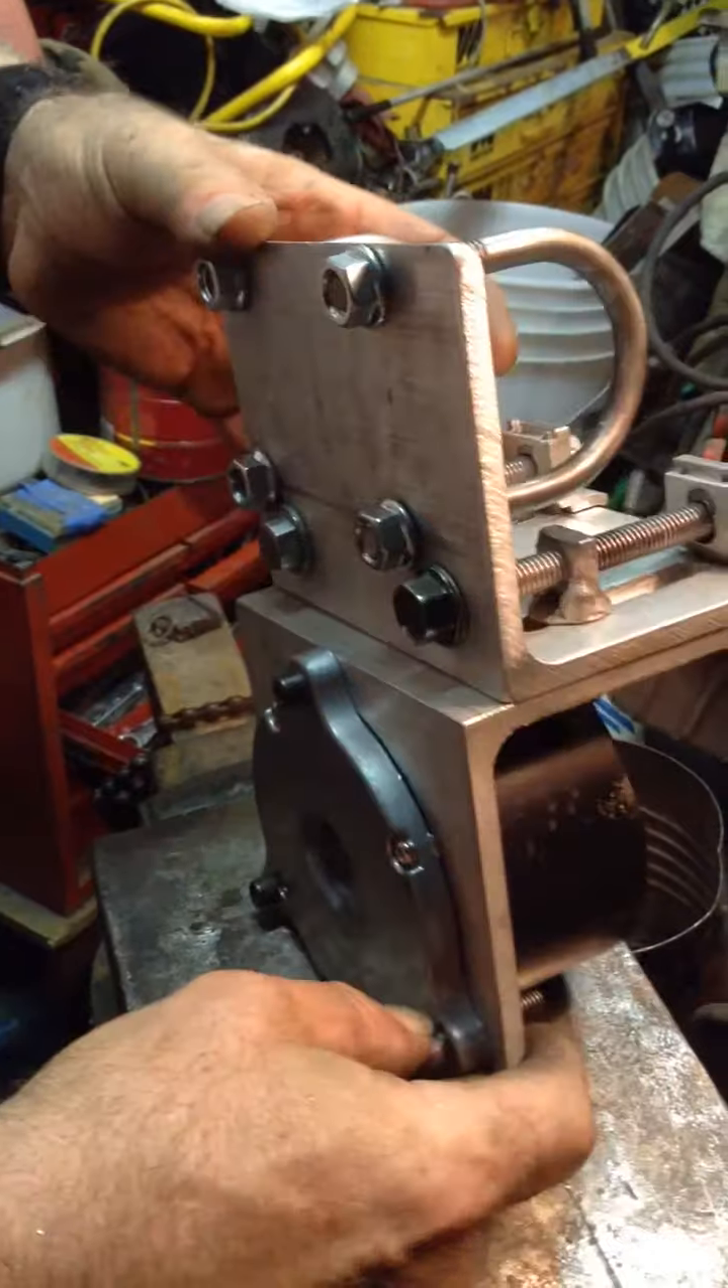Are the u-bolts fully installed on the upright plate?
Yes.